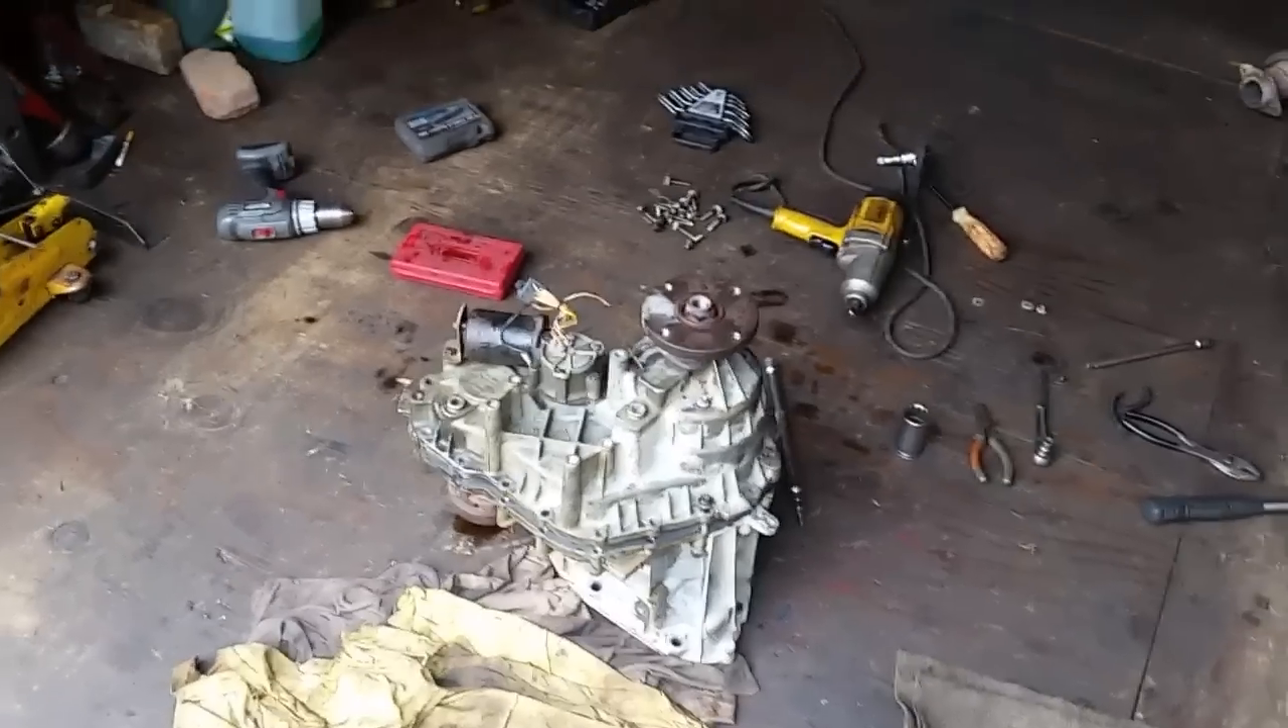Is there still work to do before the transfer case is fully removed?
No.